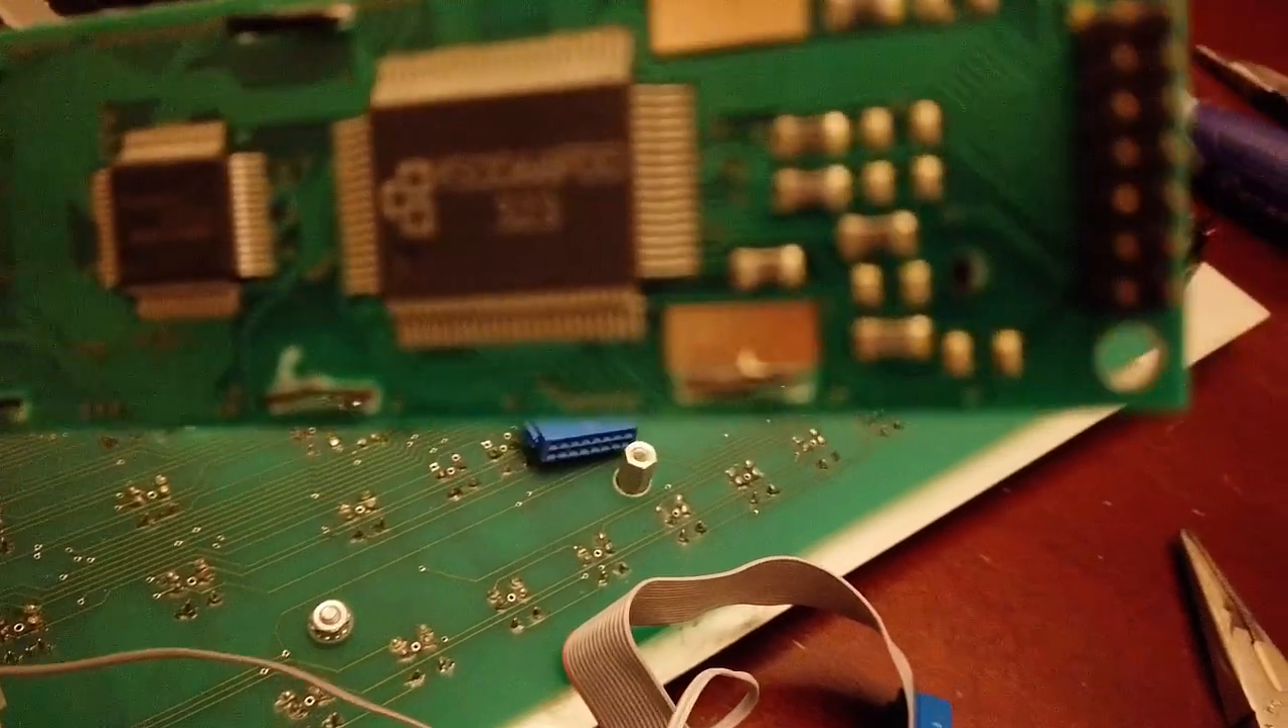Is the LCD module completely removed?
Yes.